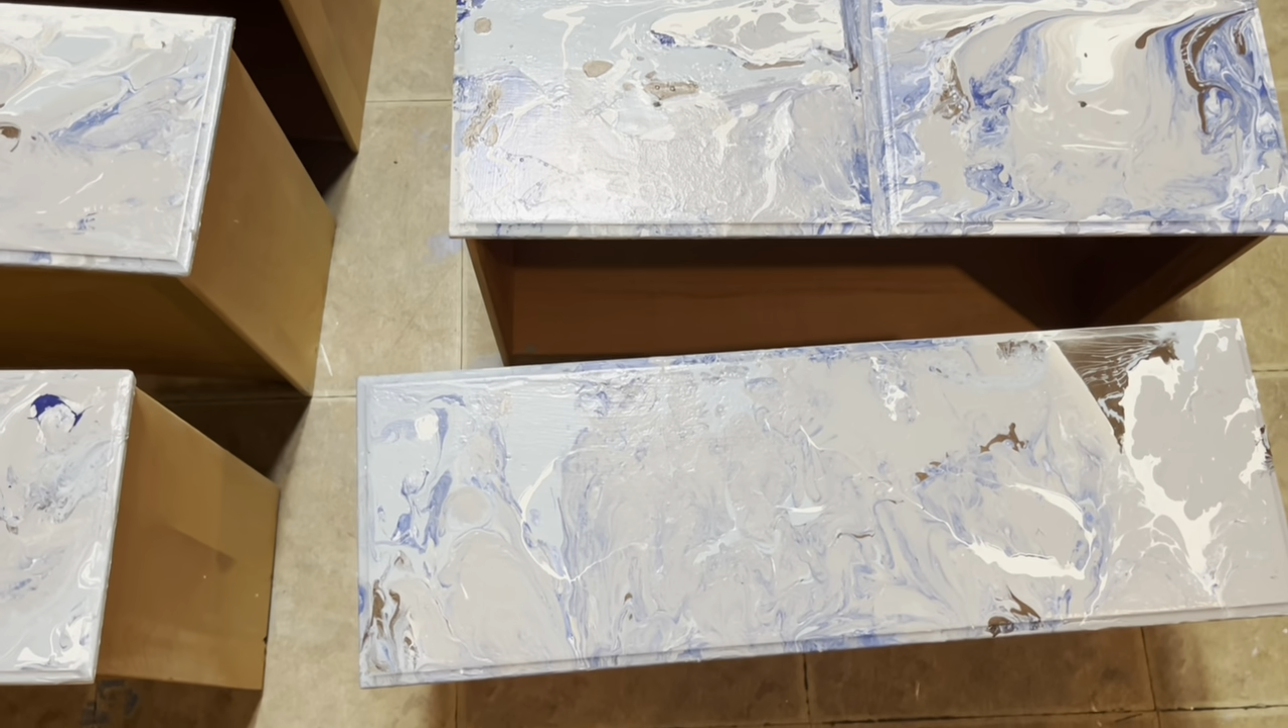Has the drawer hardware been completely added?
No.